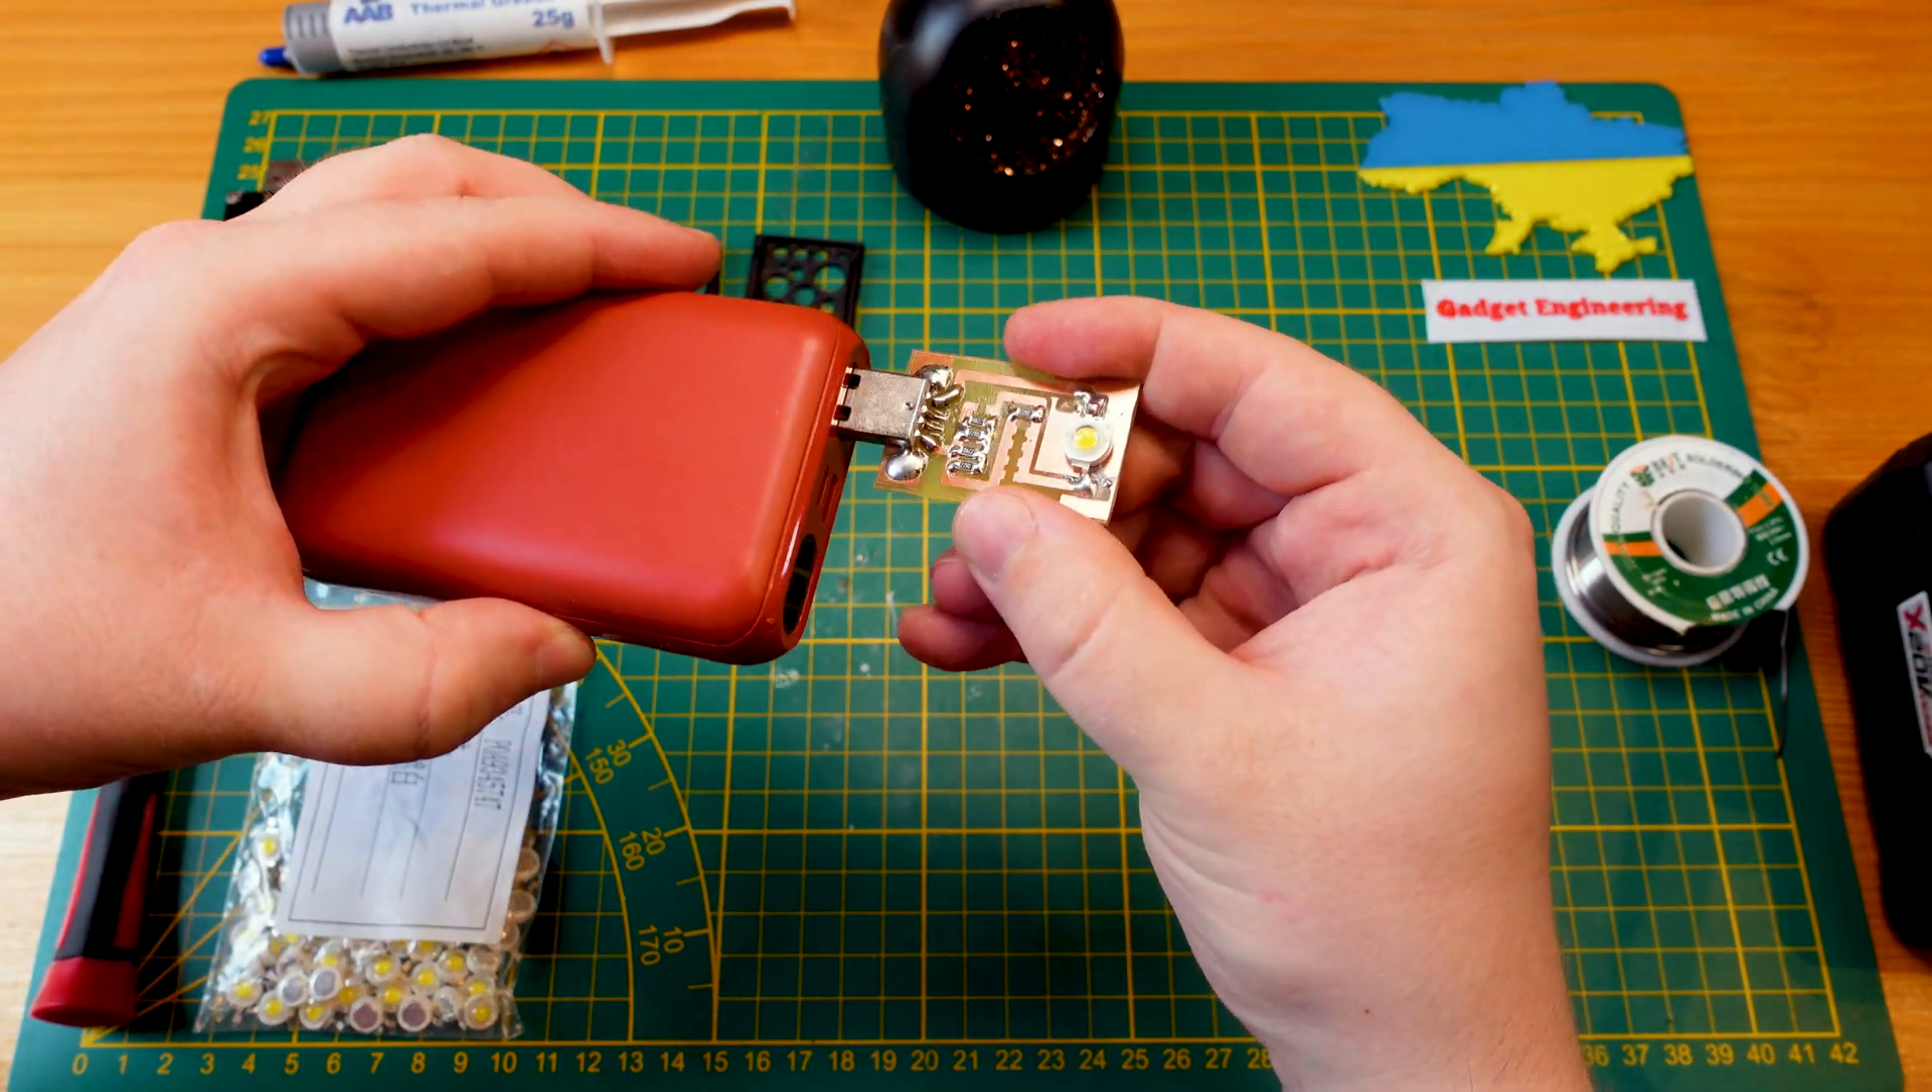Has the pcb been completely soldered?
Yes.